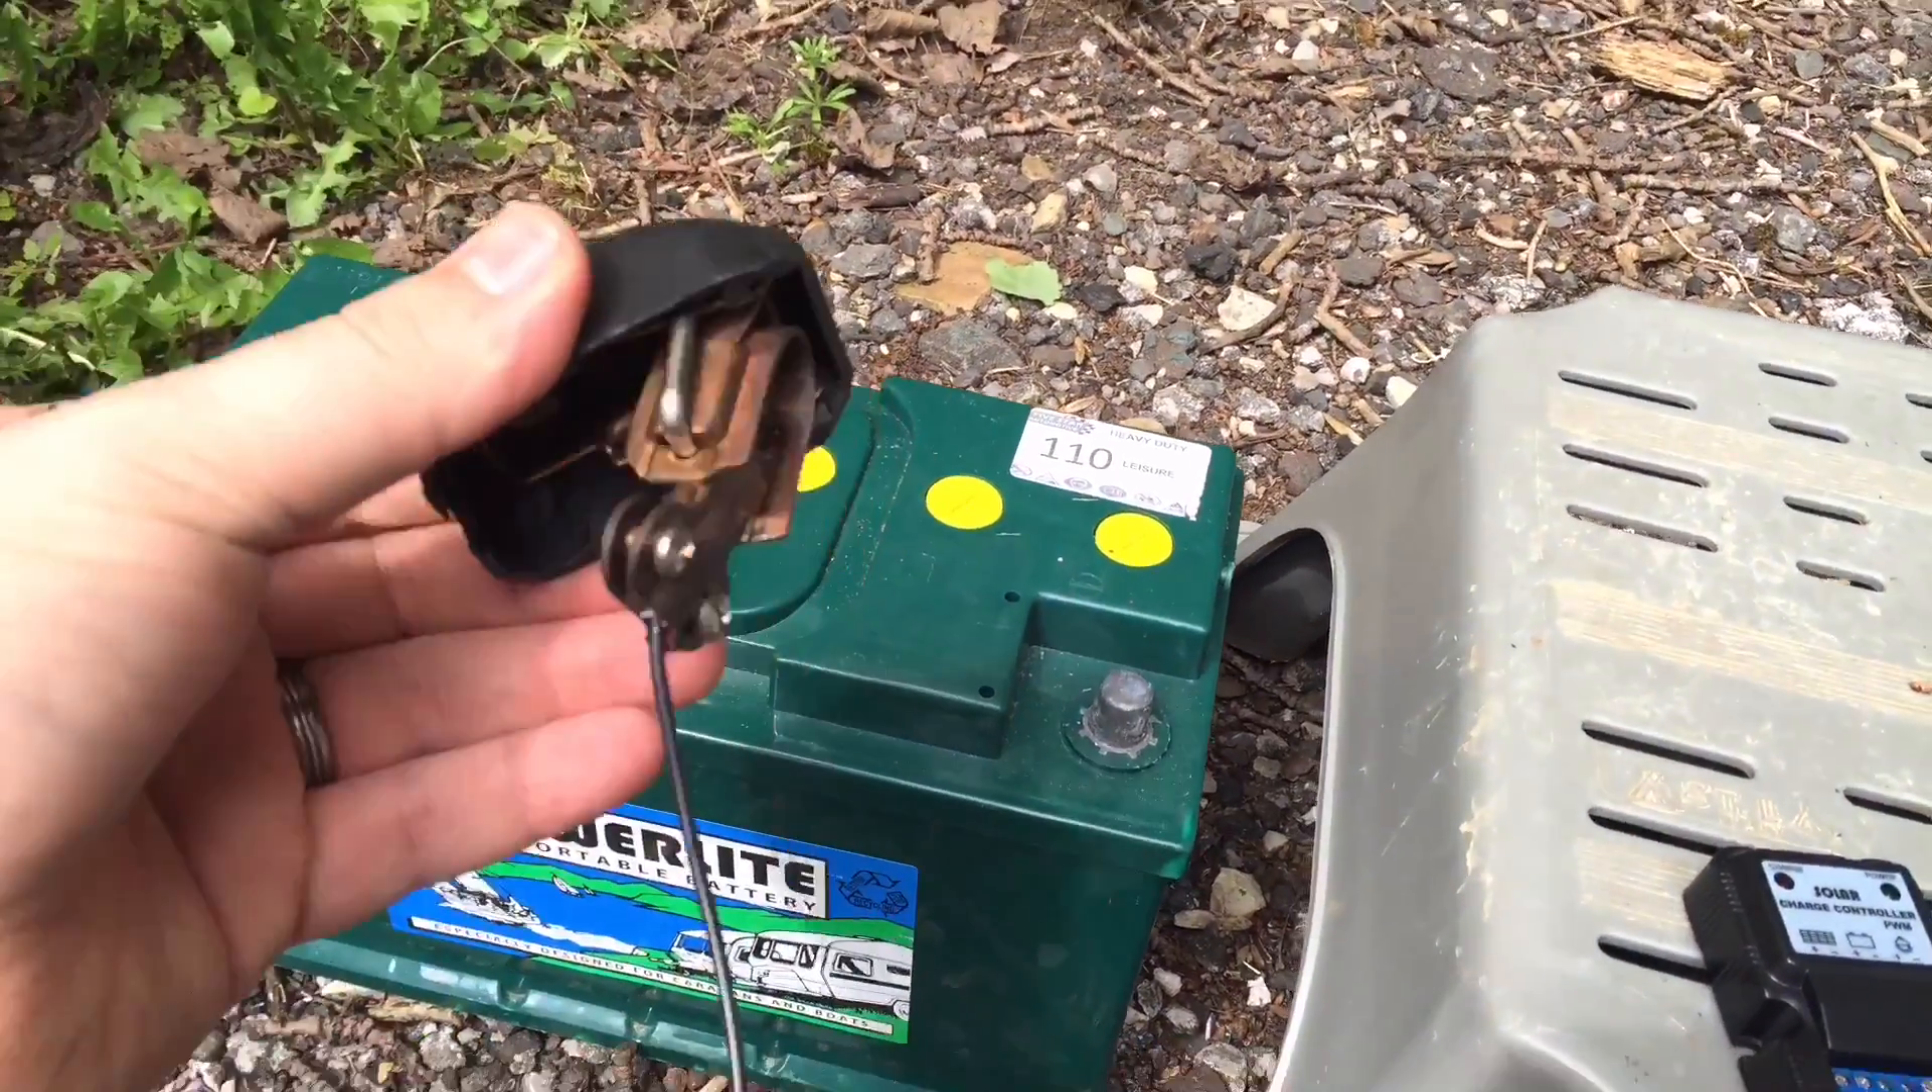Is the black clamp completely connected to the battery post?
No.